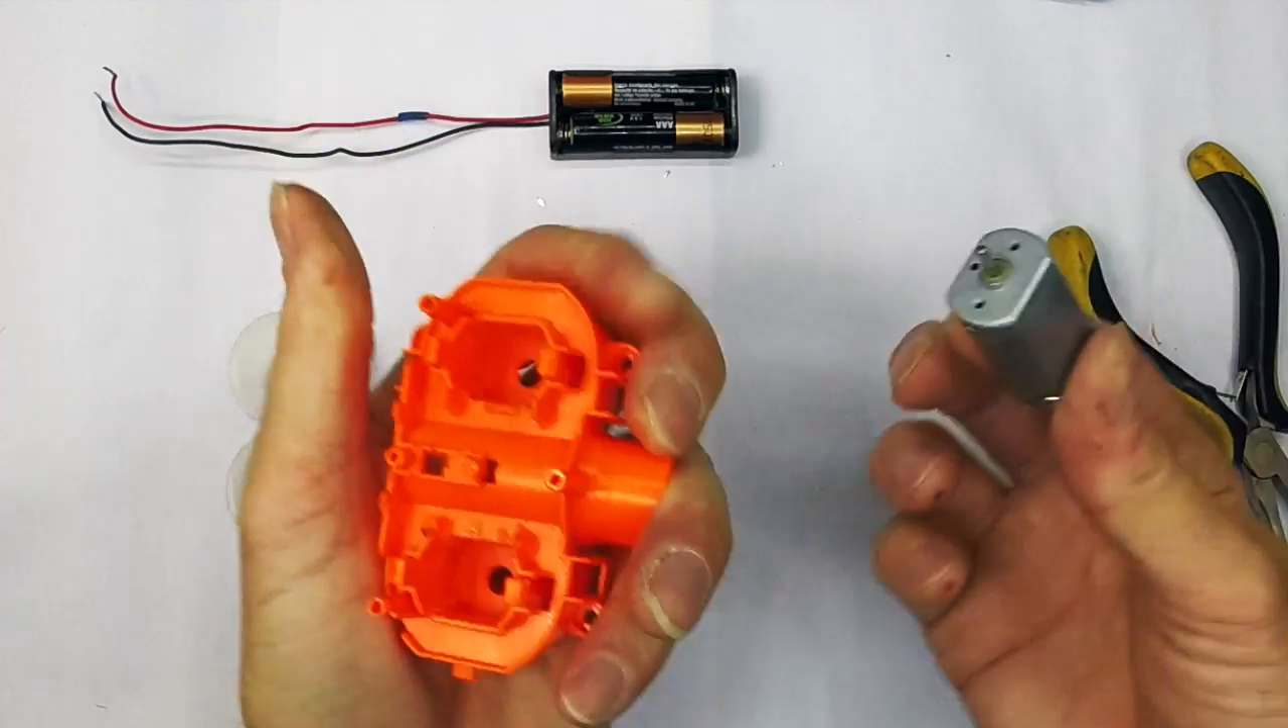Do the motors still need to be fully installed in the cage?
Yes.